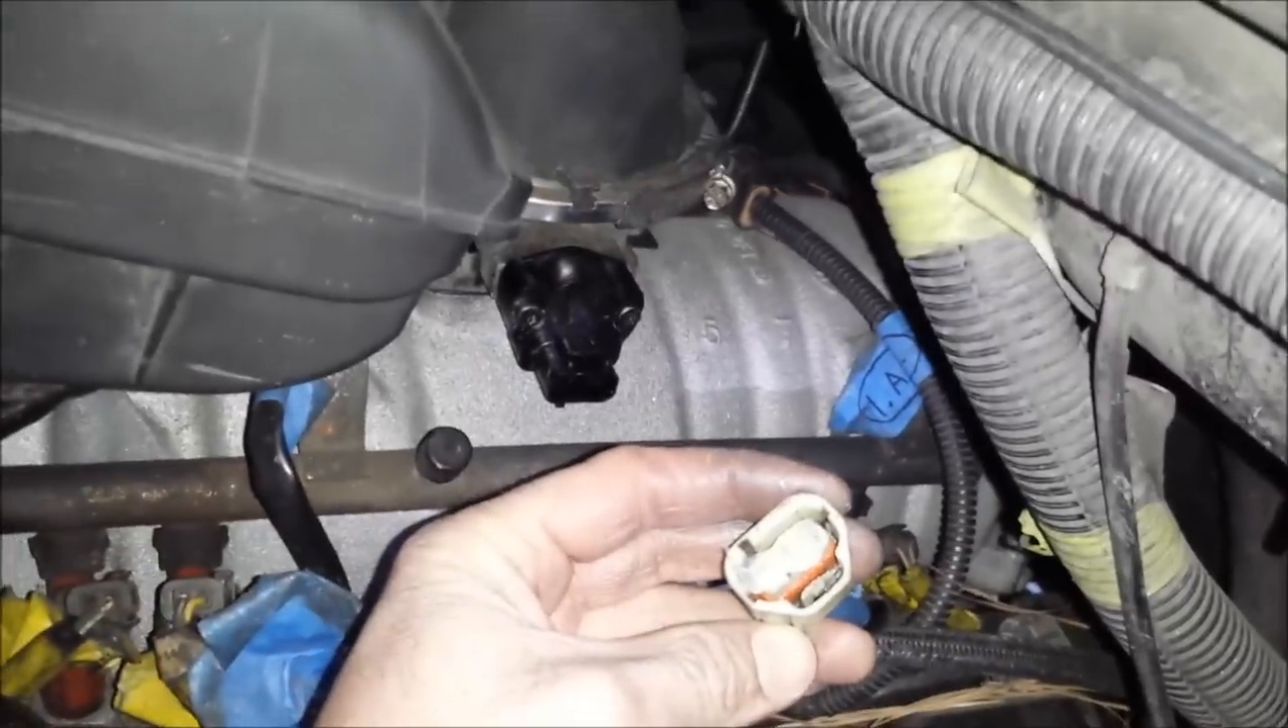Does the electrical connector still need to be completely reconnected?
Yes.